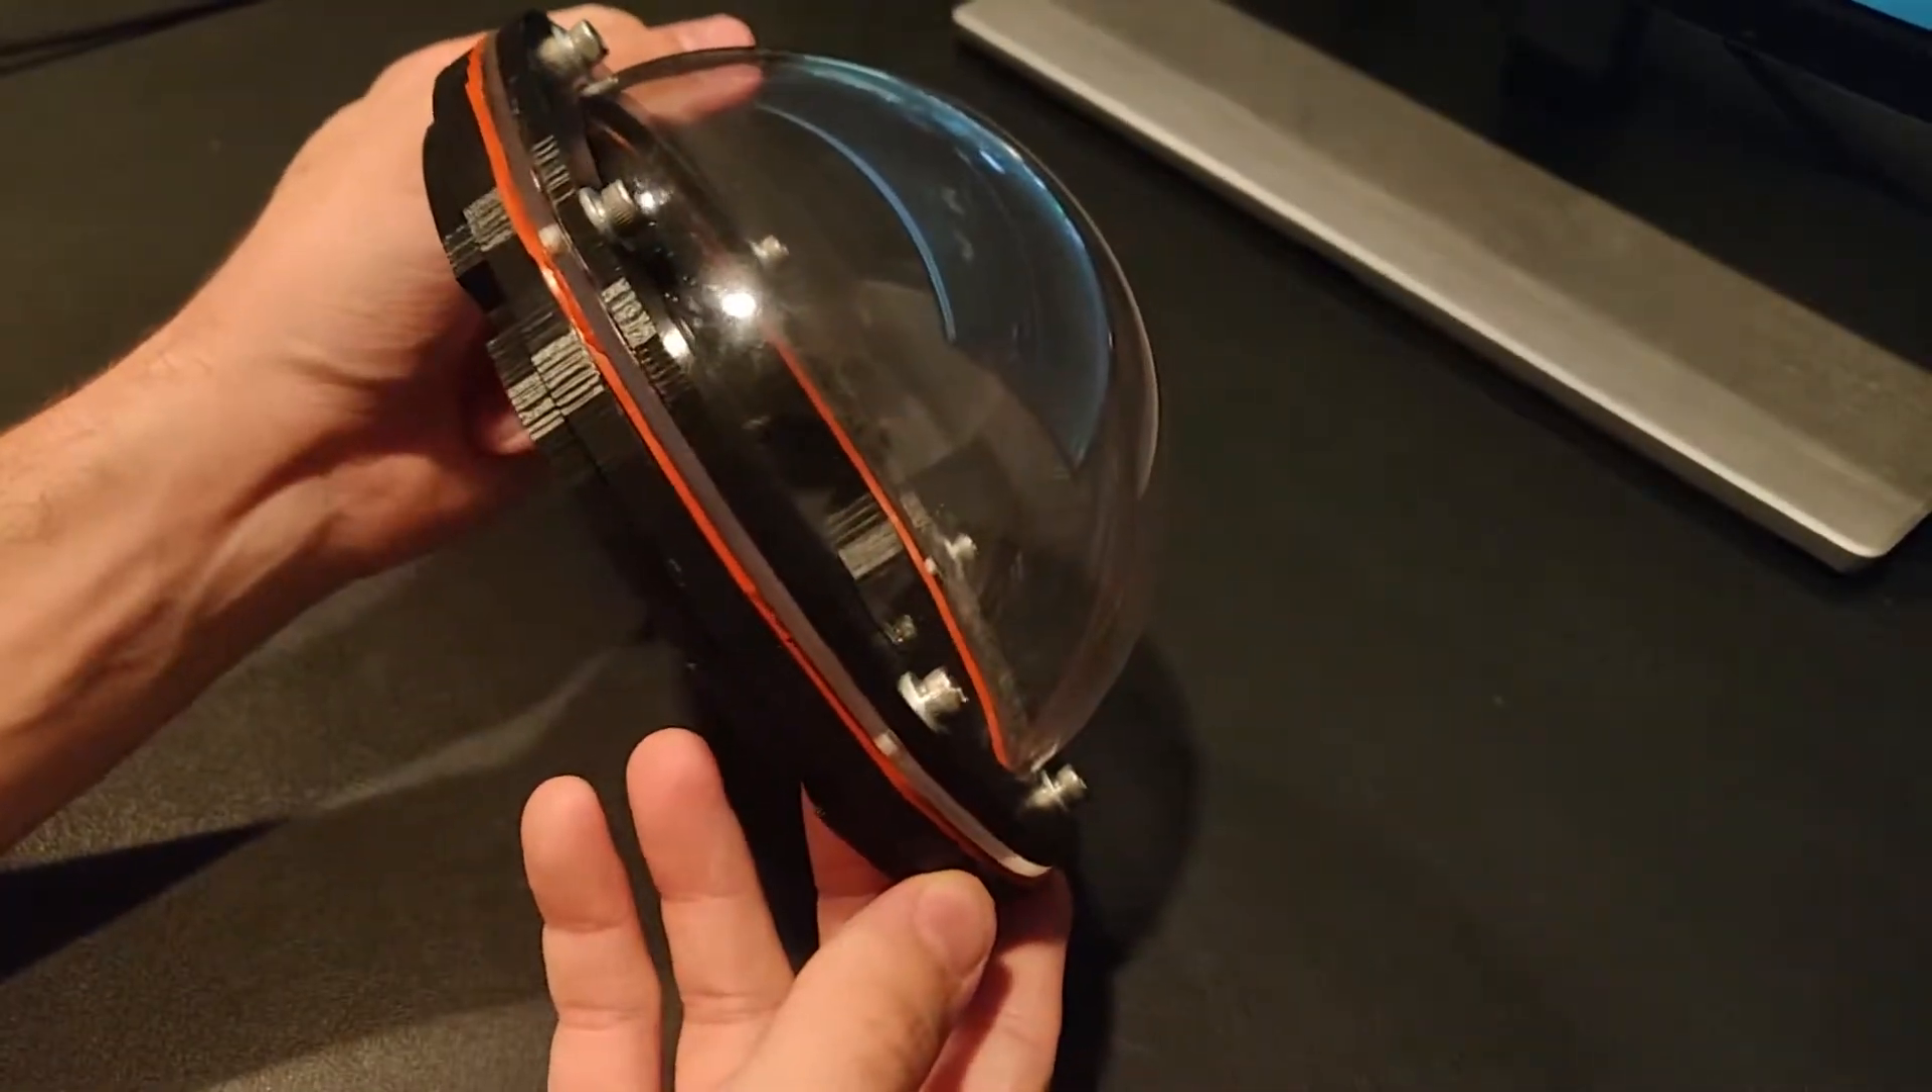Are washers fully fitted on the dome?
Yes.